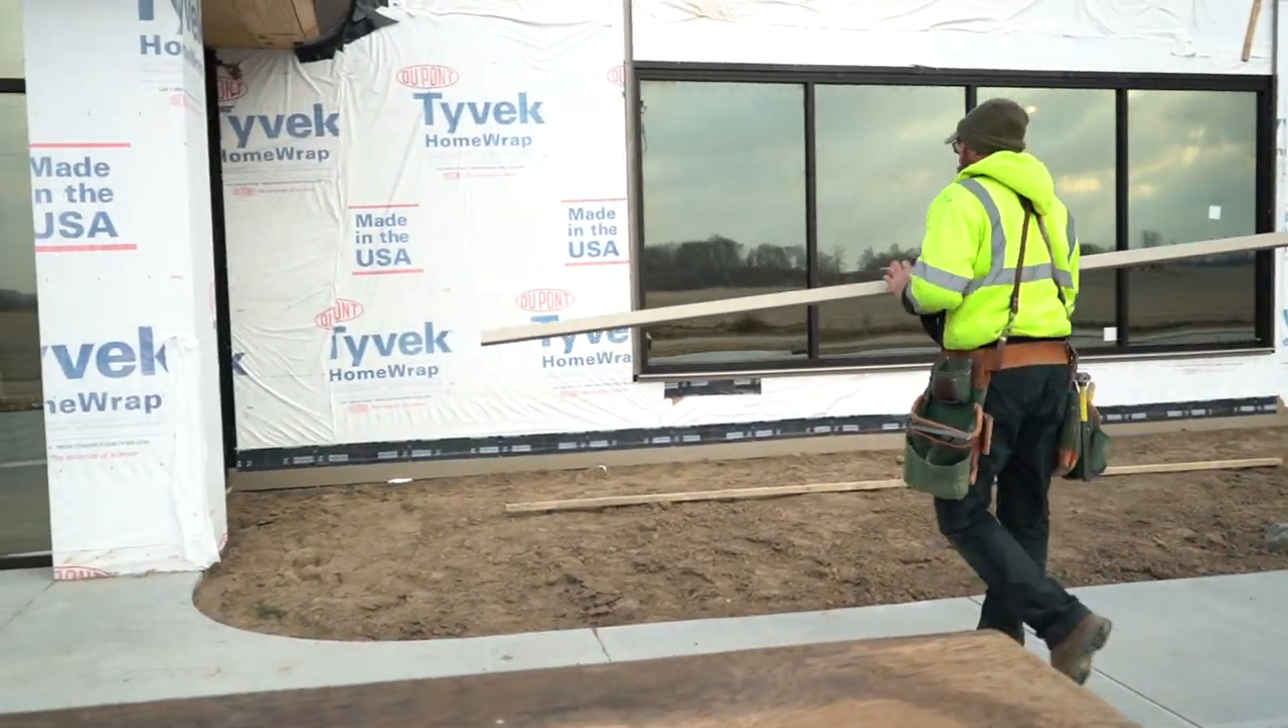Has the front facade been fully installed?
No.